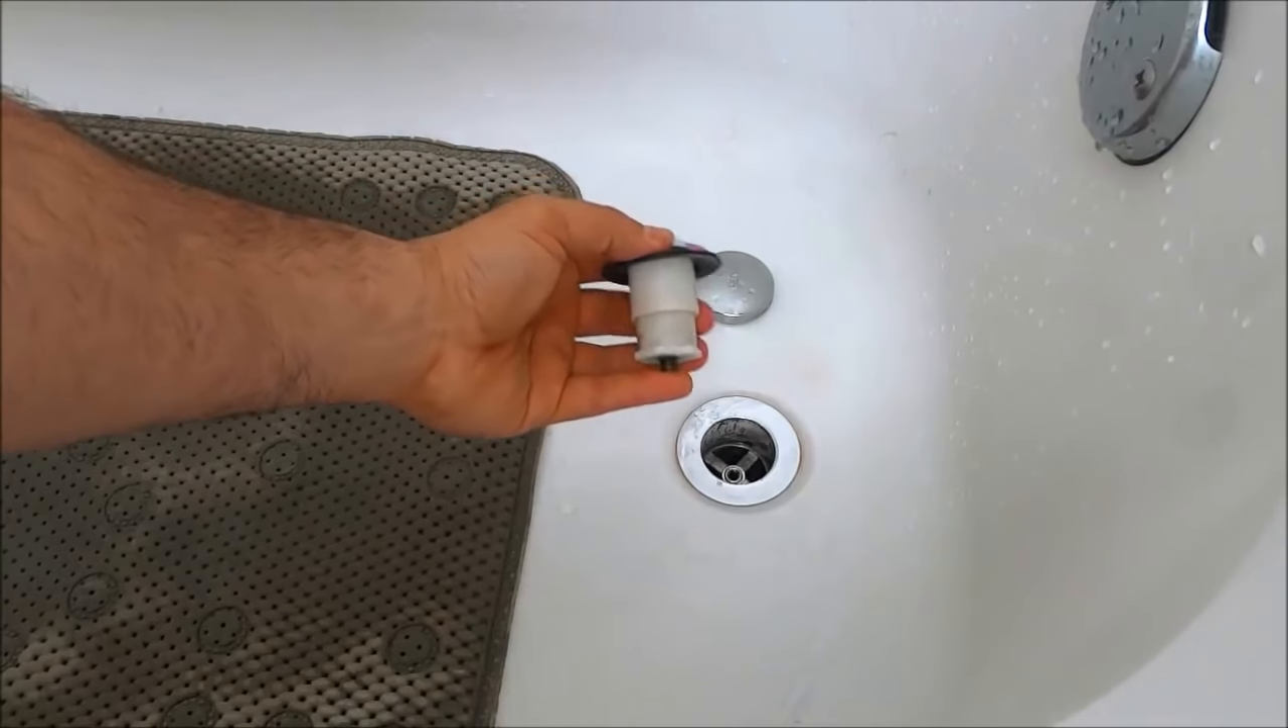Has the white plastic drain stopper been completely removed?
Yes.